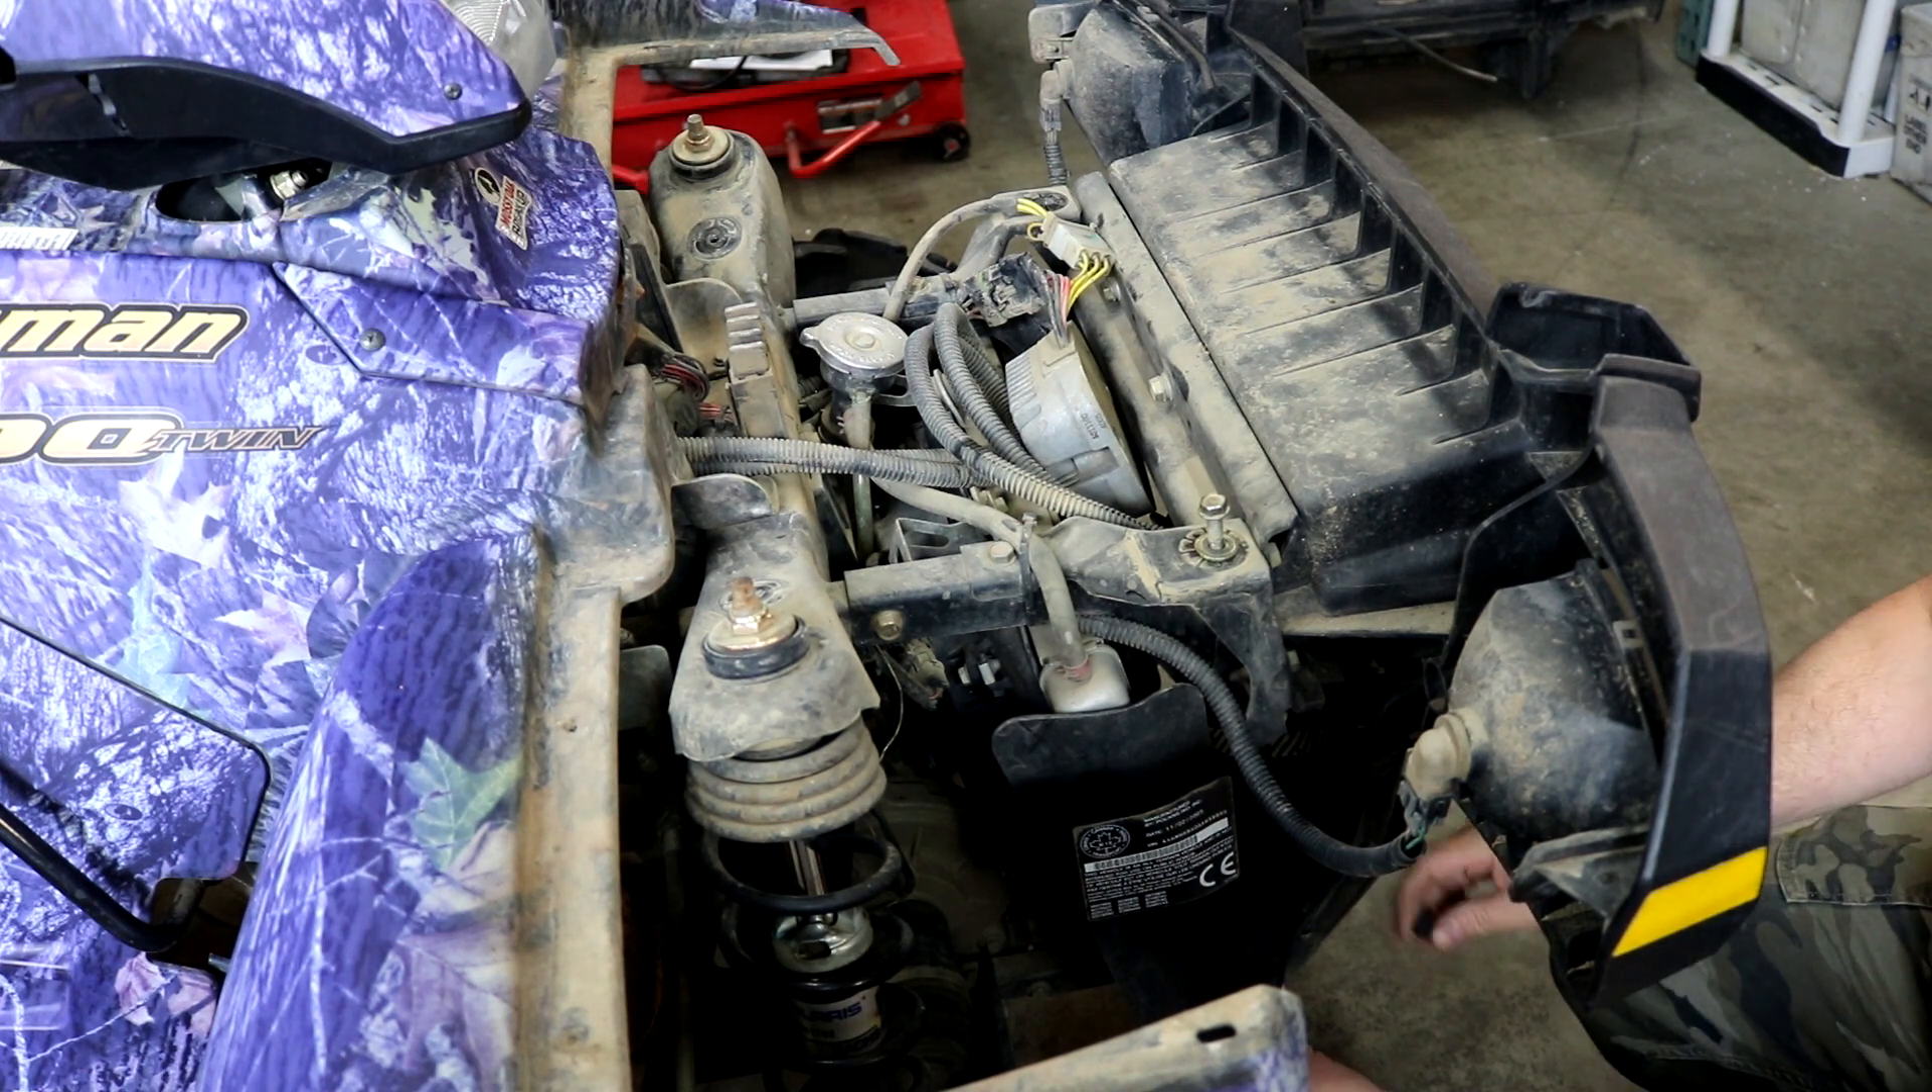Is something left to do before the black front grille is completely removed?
Yes.